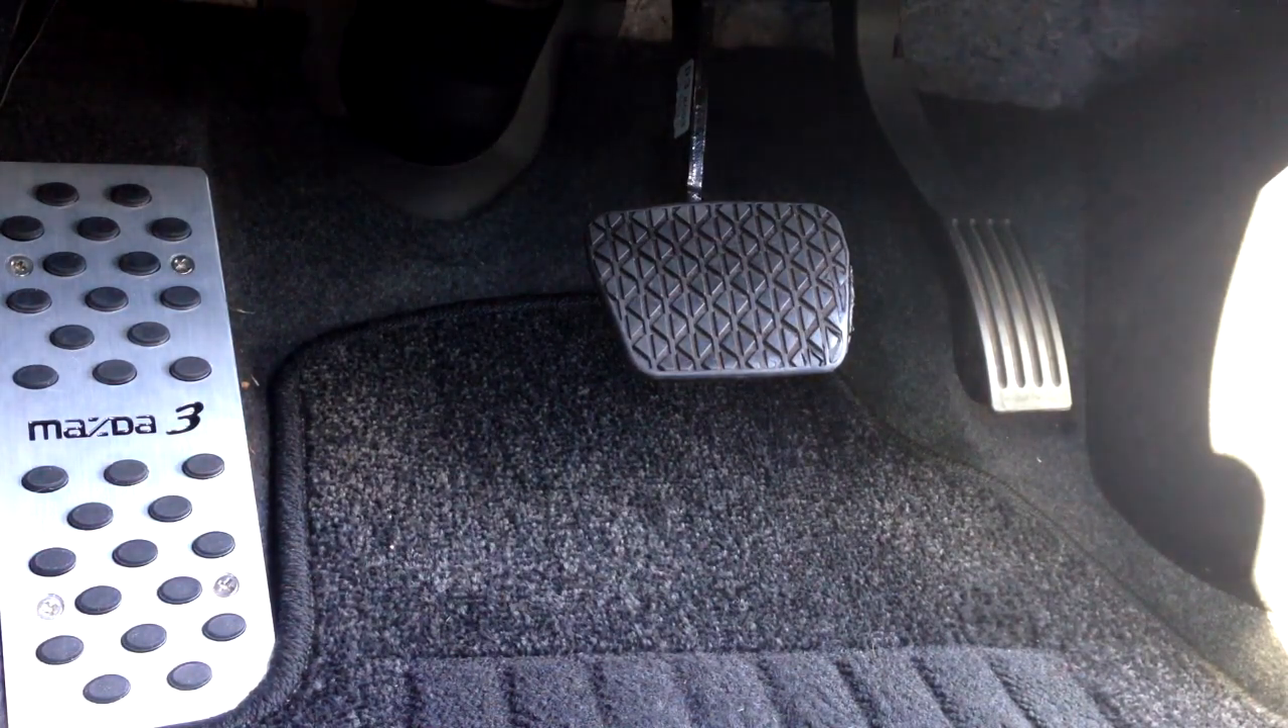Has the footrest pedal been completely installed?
Yes.